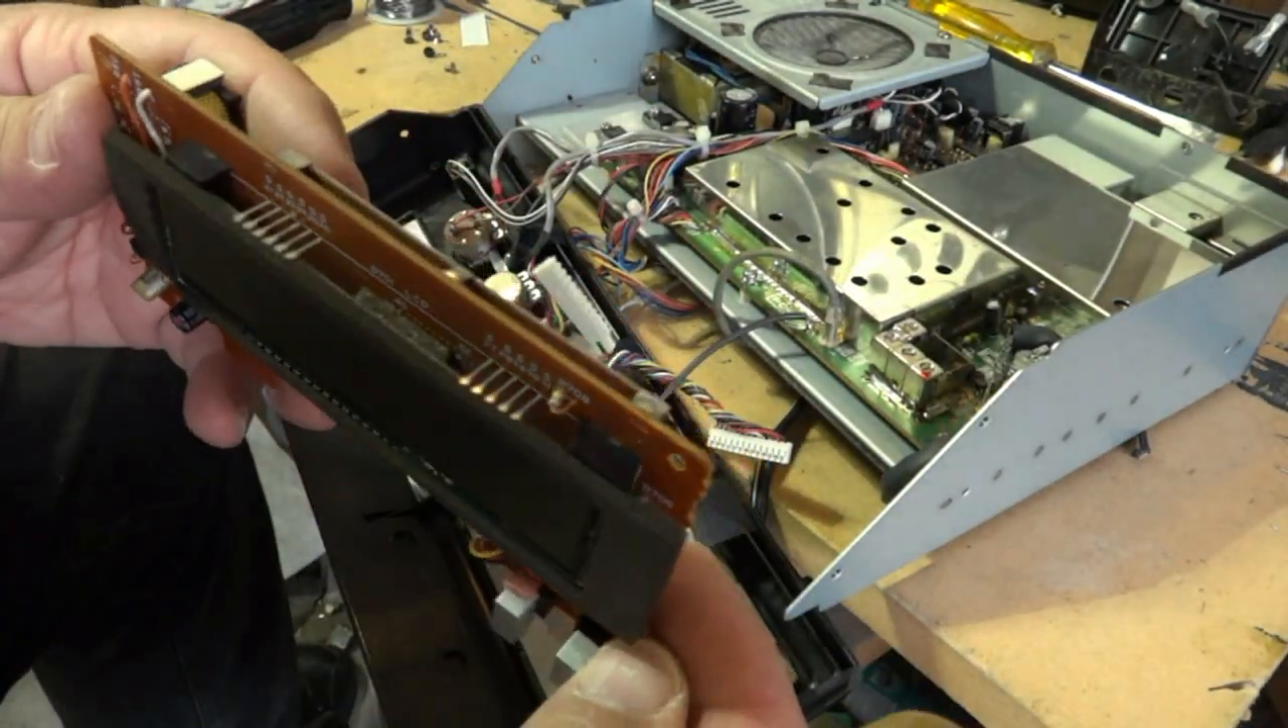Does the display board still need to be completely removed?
No.